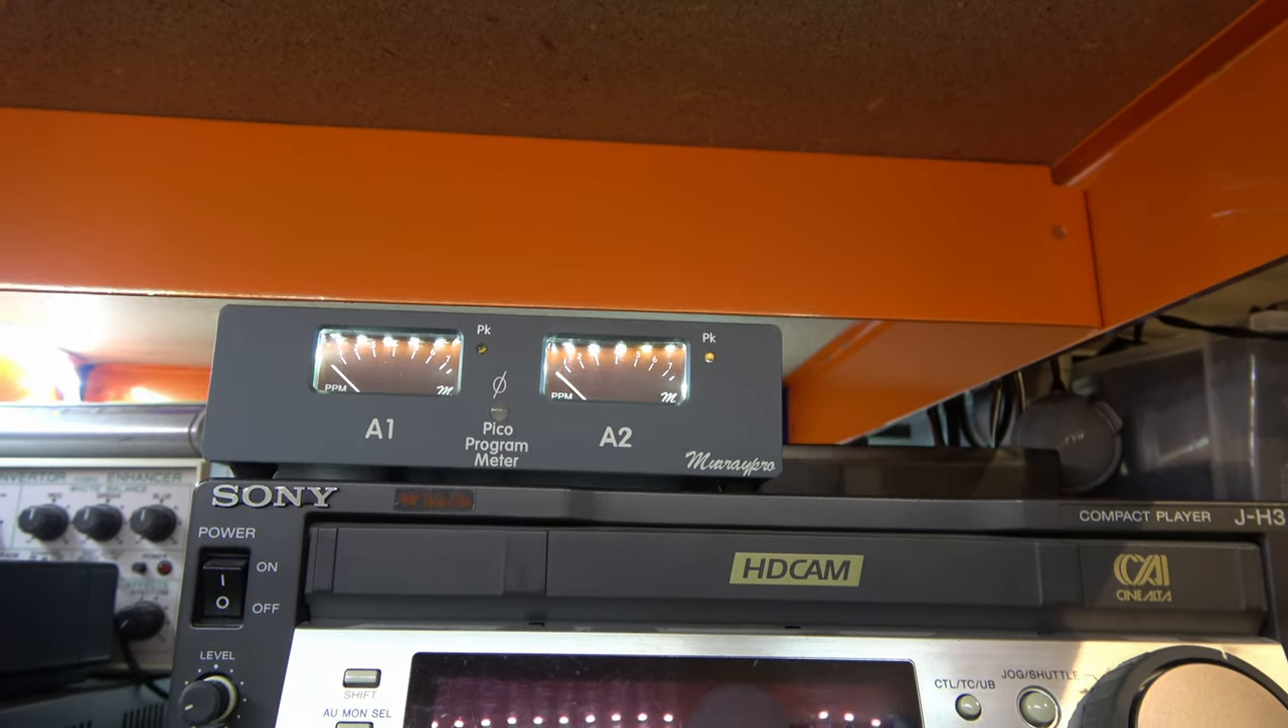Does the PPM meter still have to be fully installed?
No.